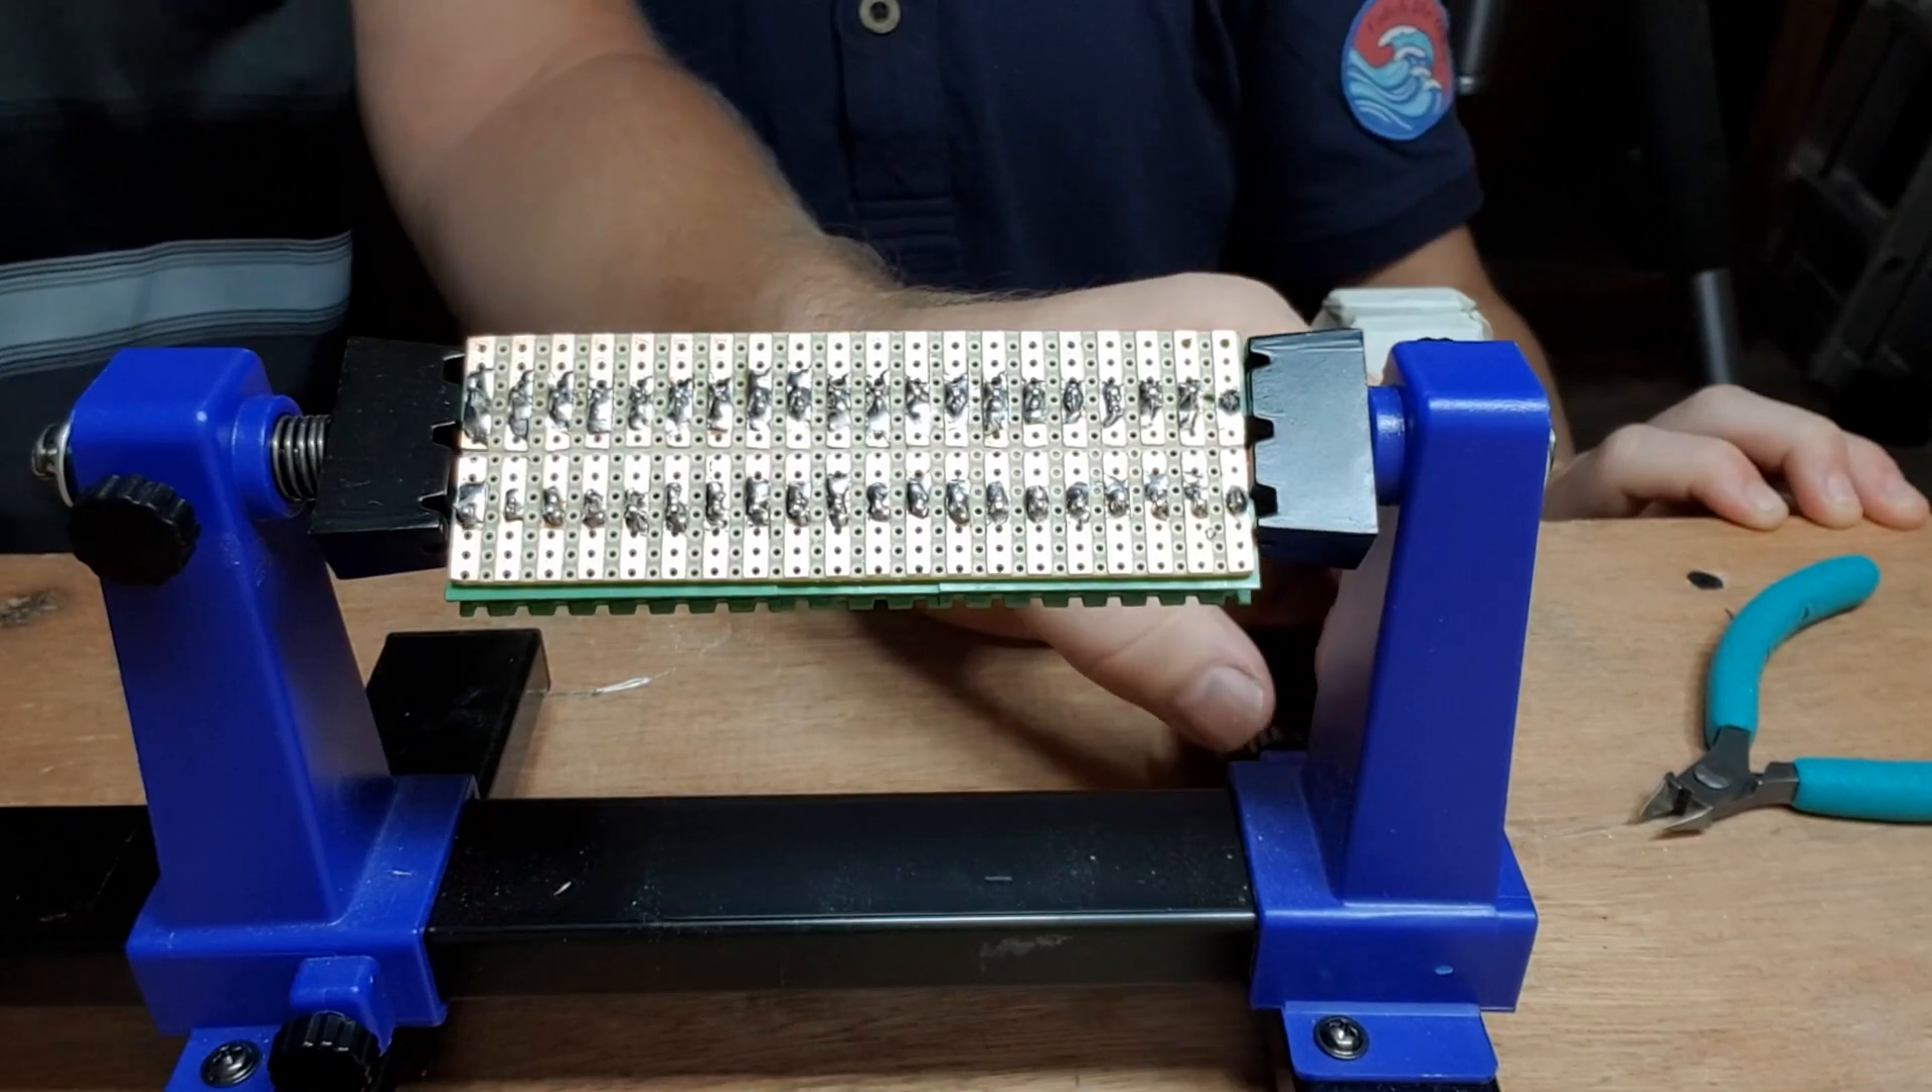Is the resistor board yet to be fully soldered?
No.